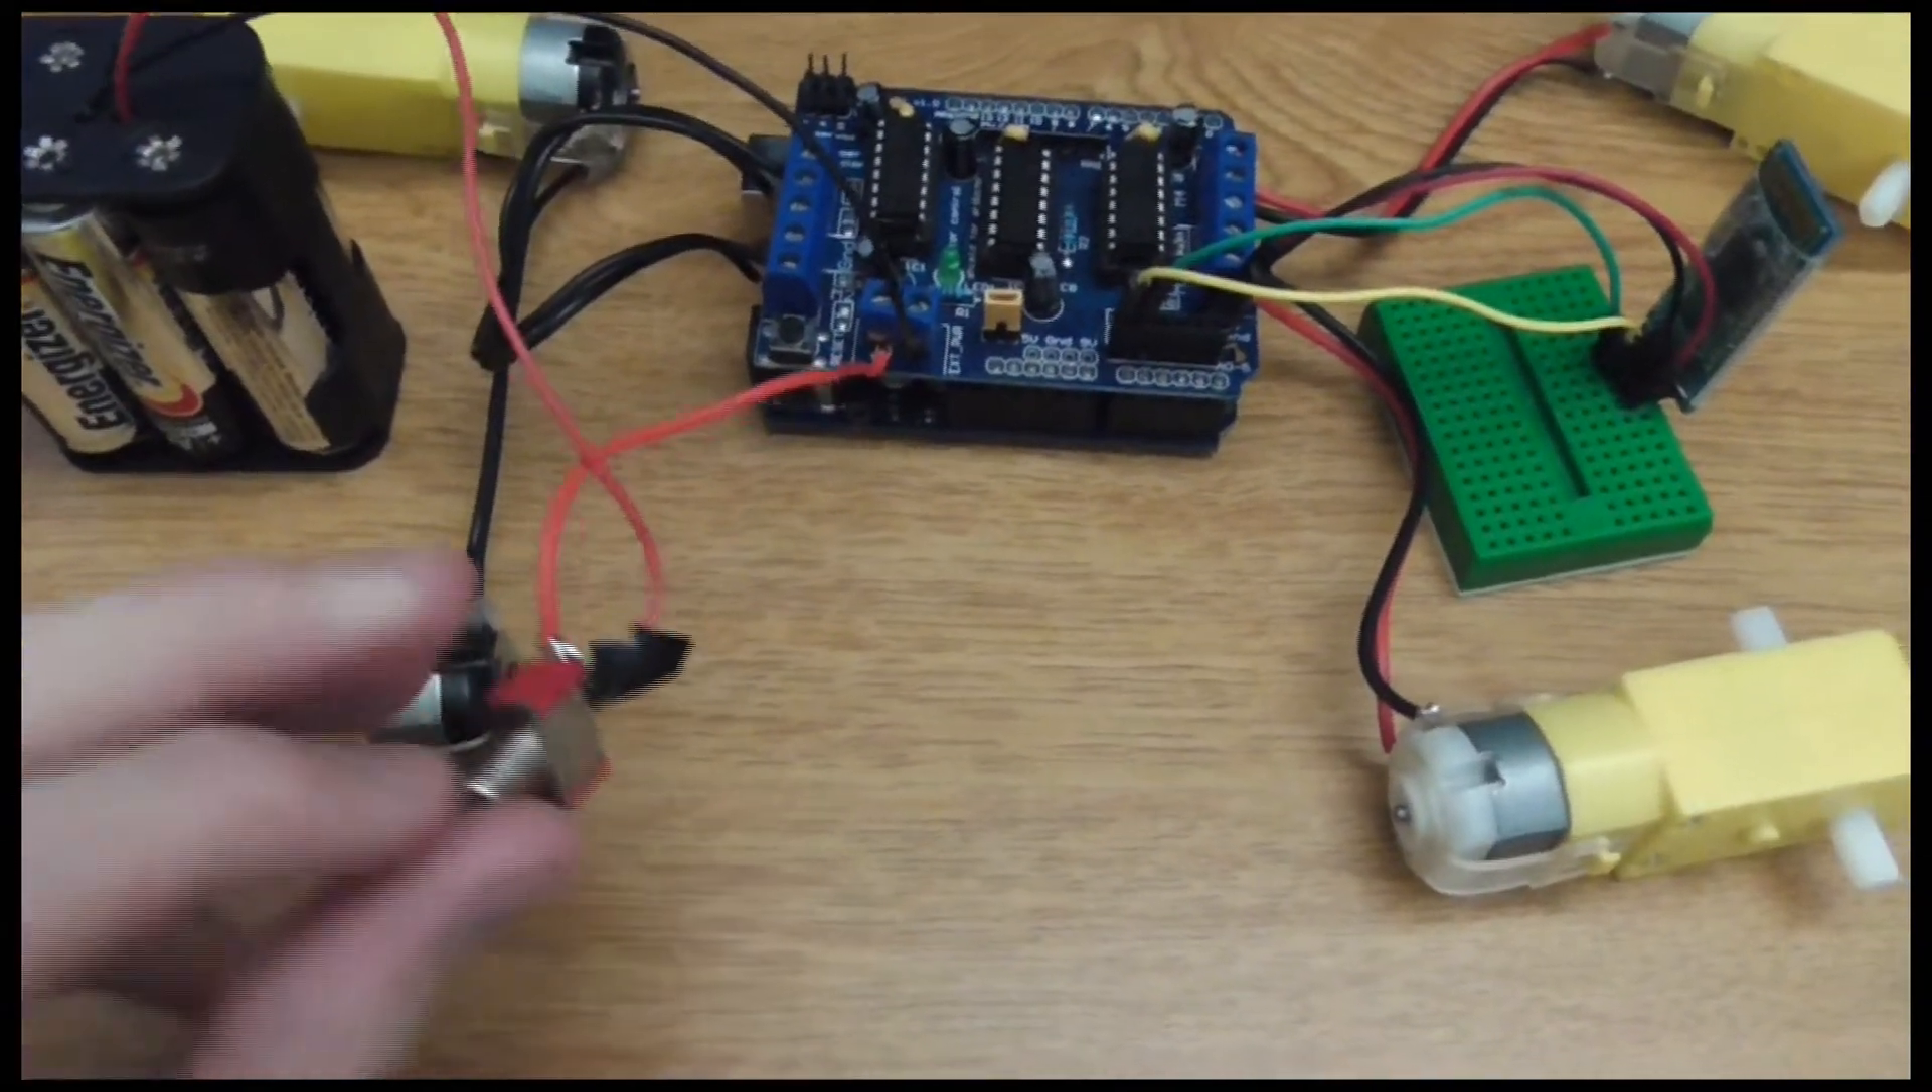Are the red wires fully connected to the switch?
Yes.